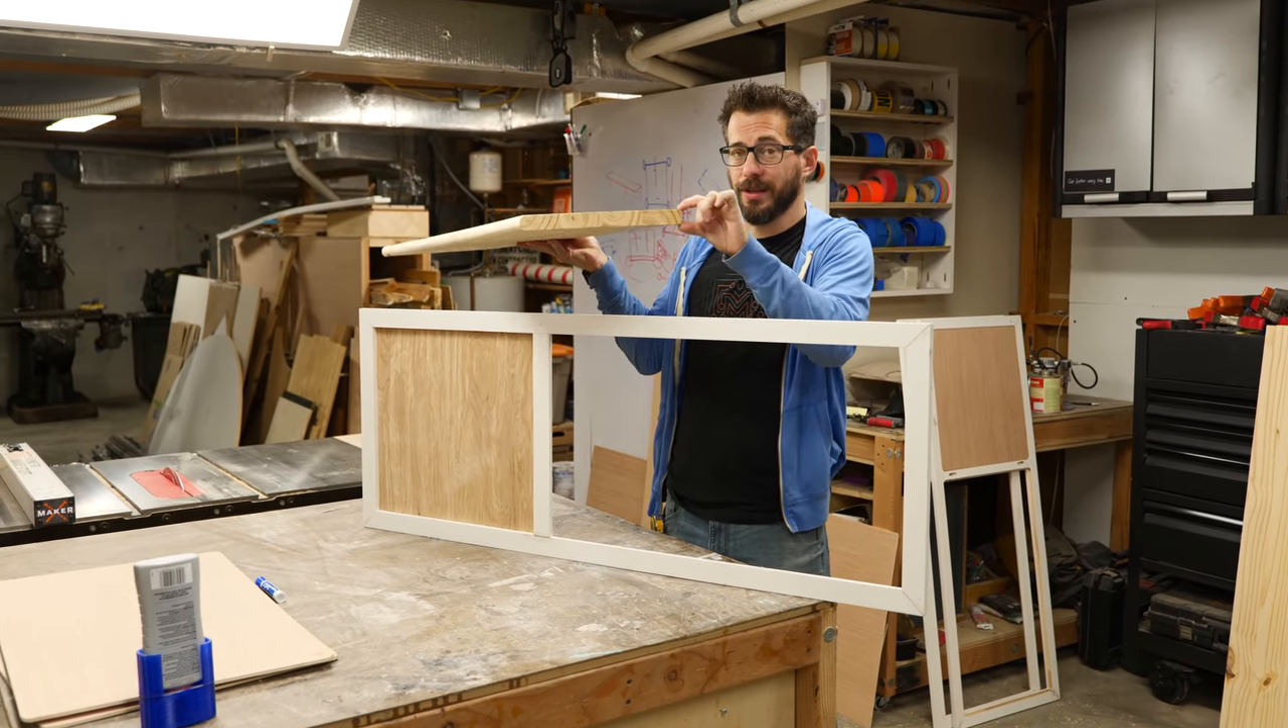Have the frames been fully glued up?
Yes.